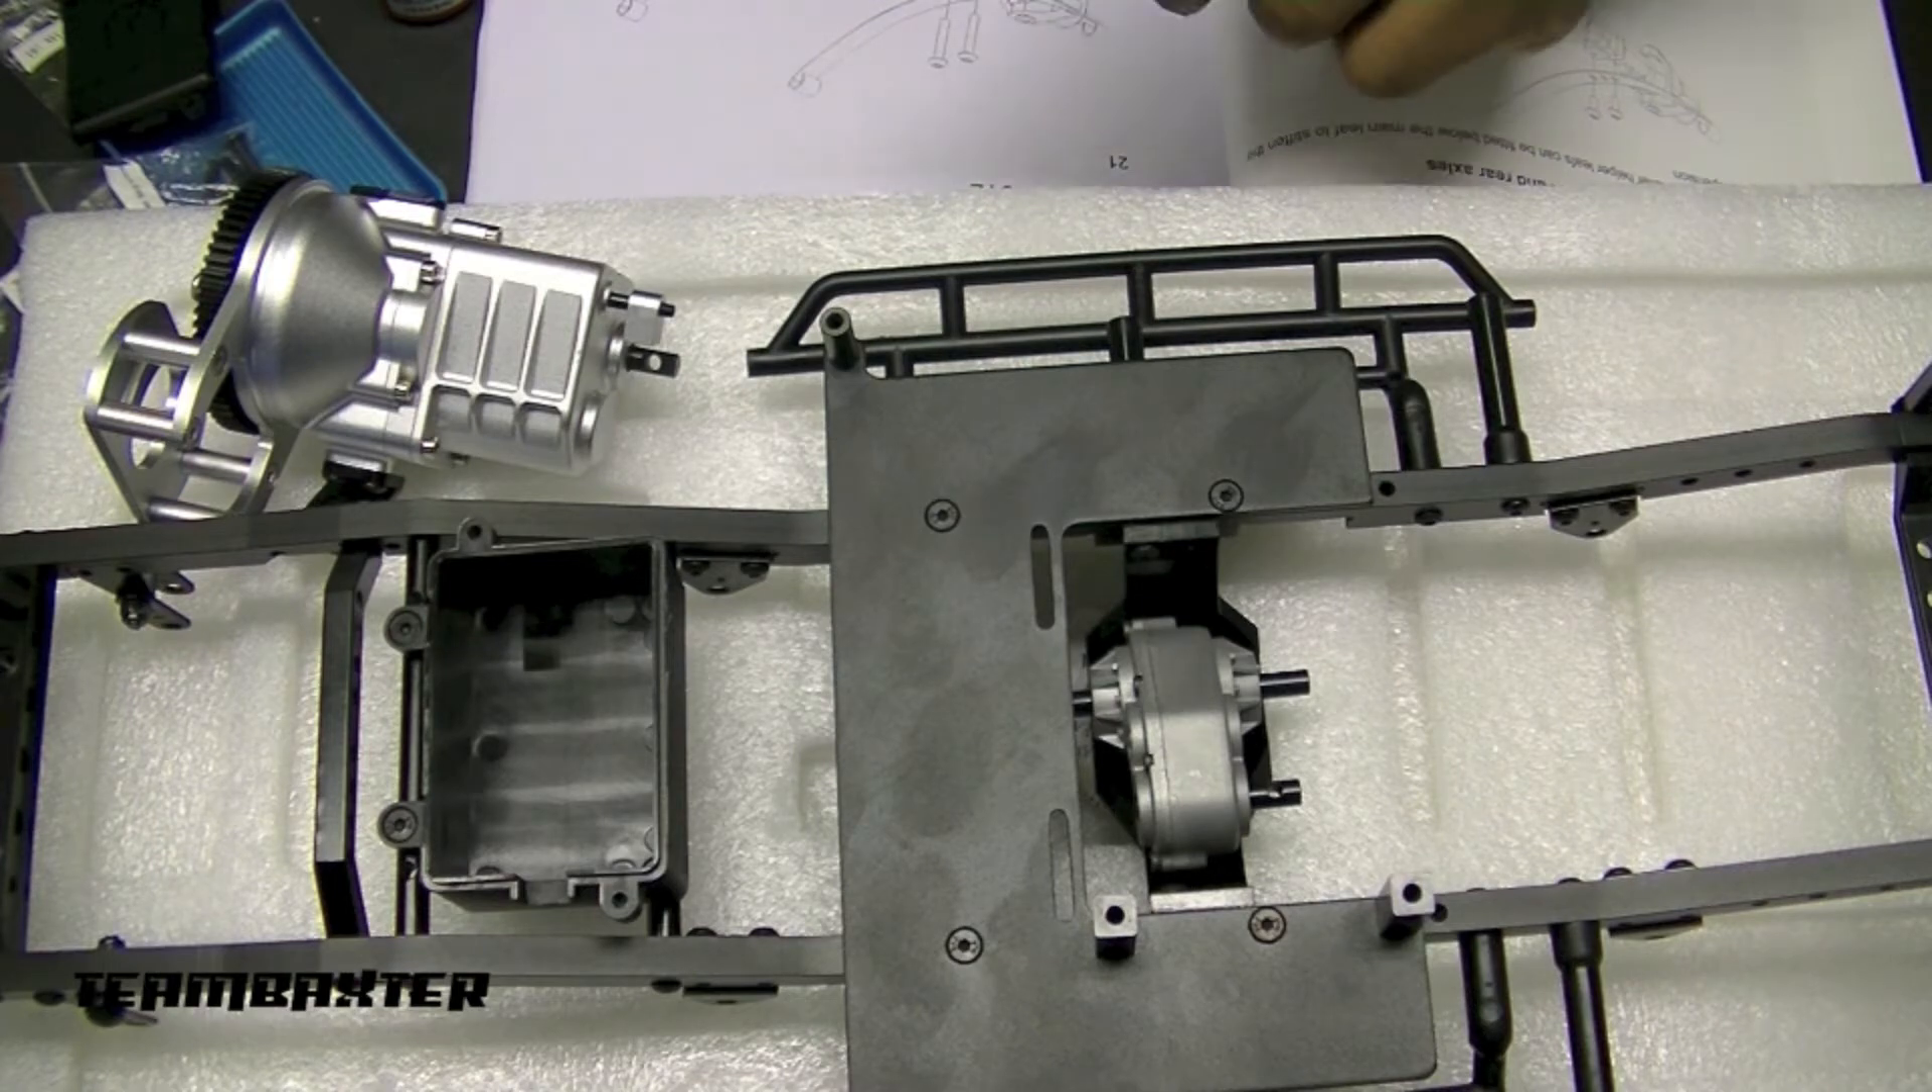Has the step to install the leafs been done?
No.